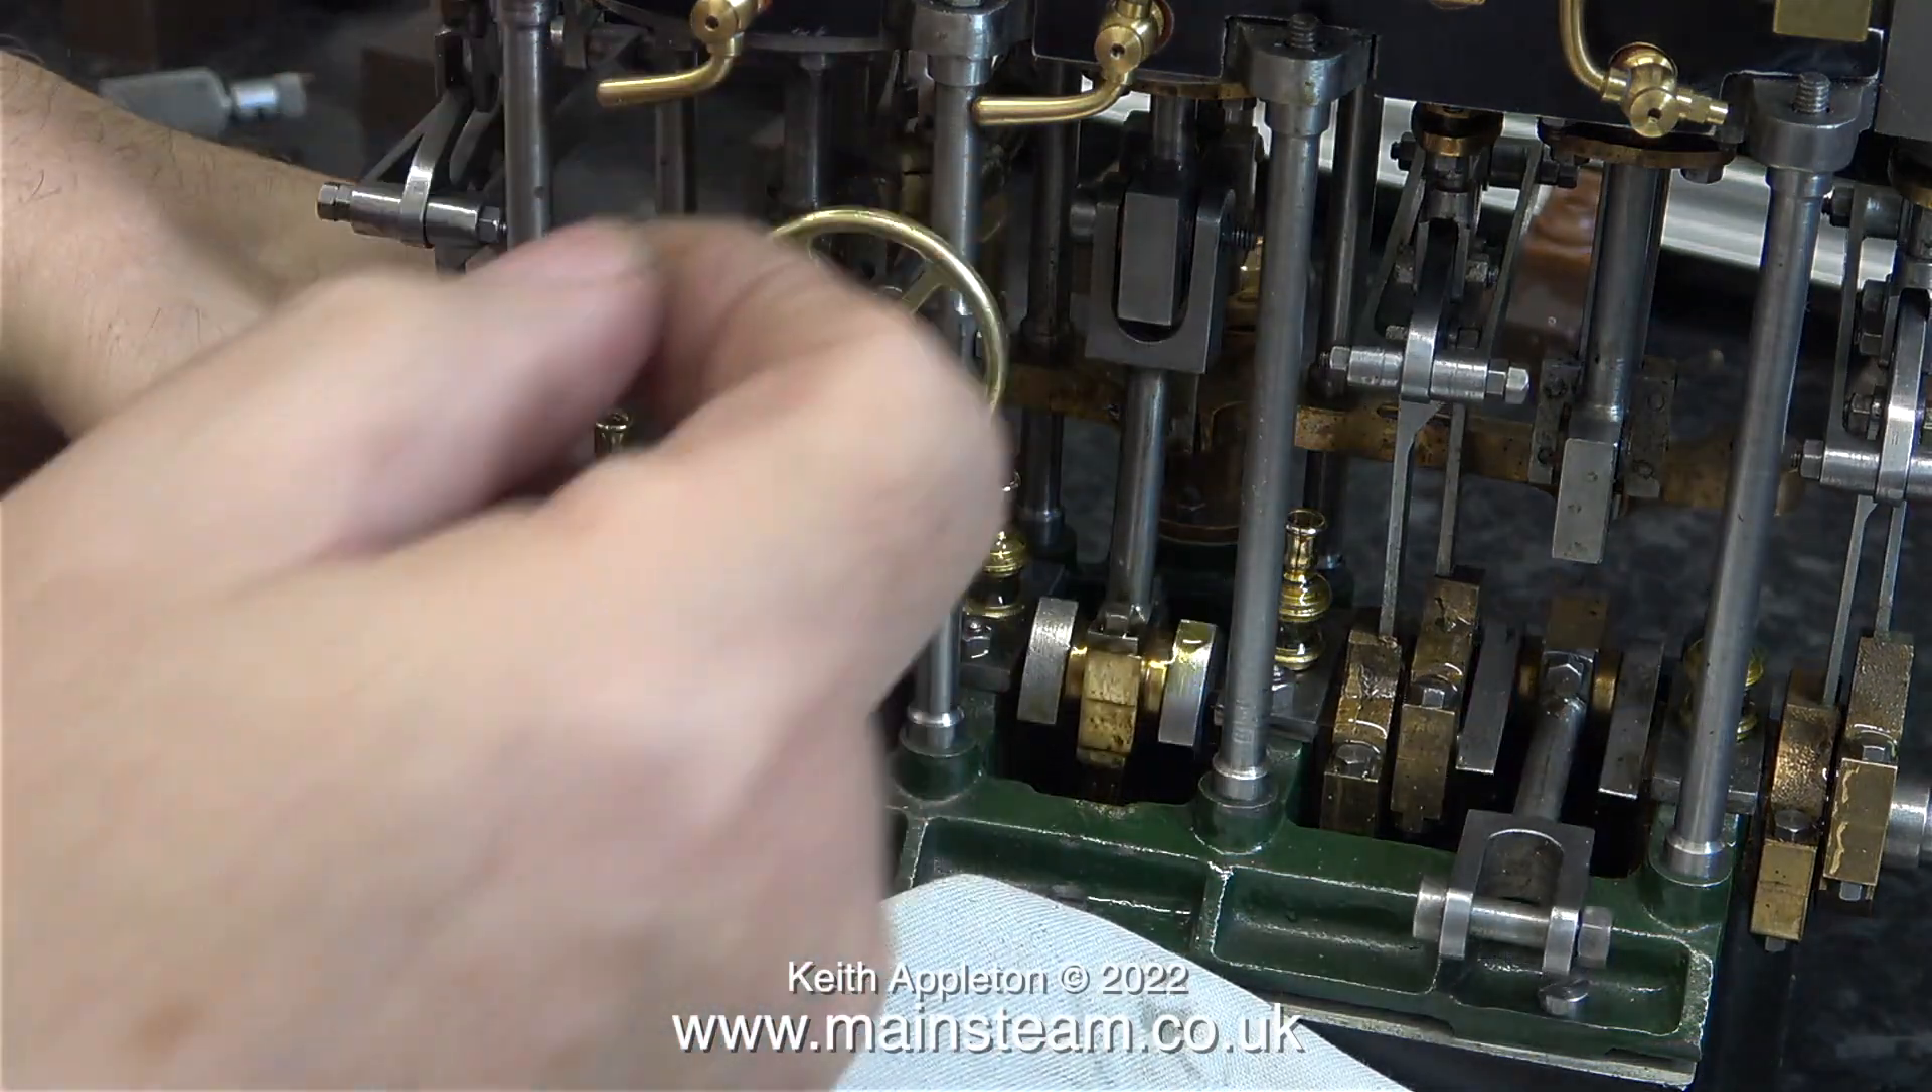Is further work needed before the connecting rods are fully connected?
Yes.